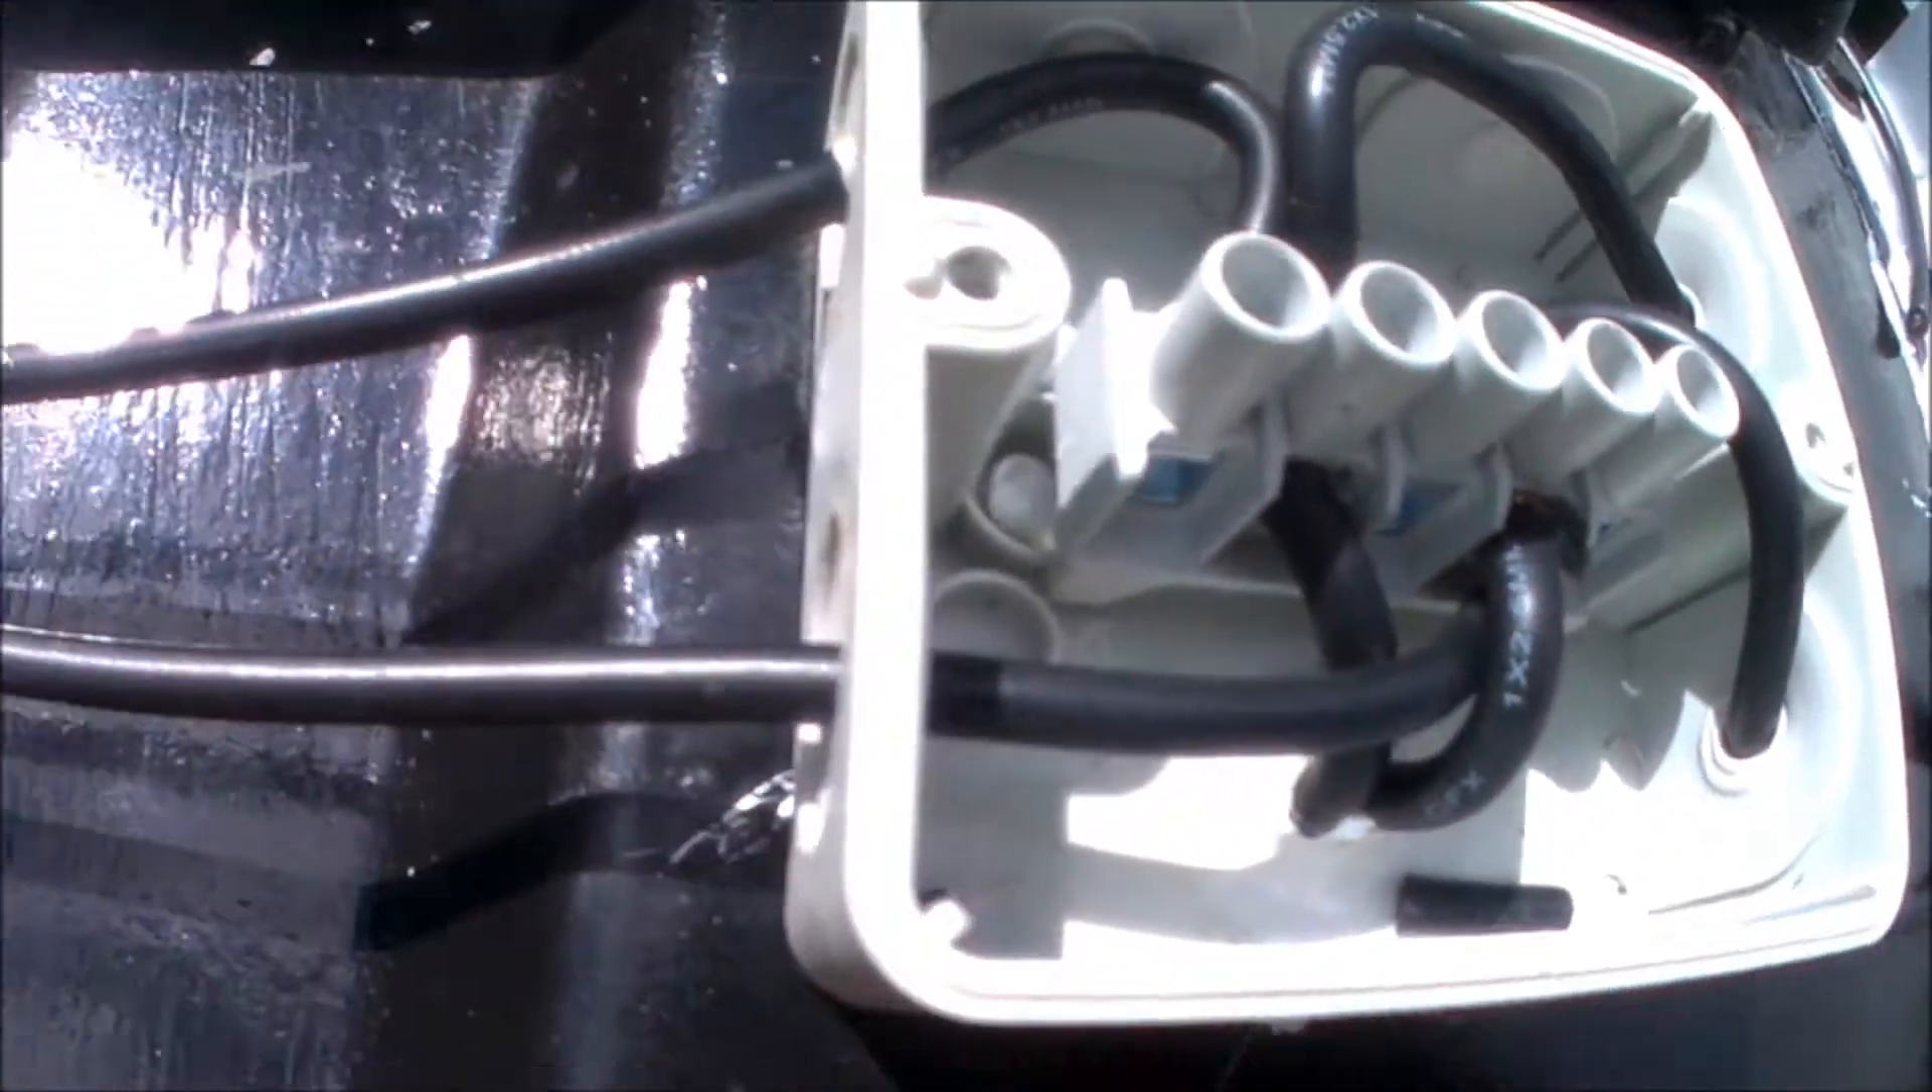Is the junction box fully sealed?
No.